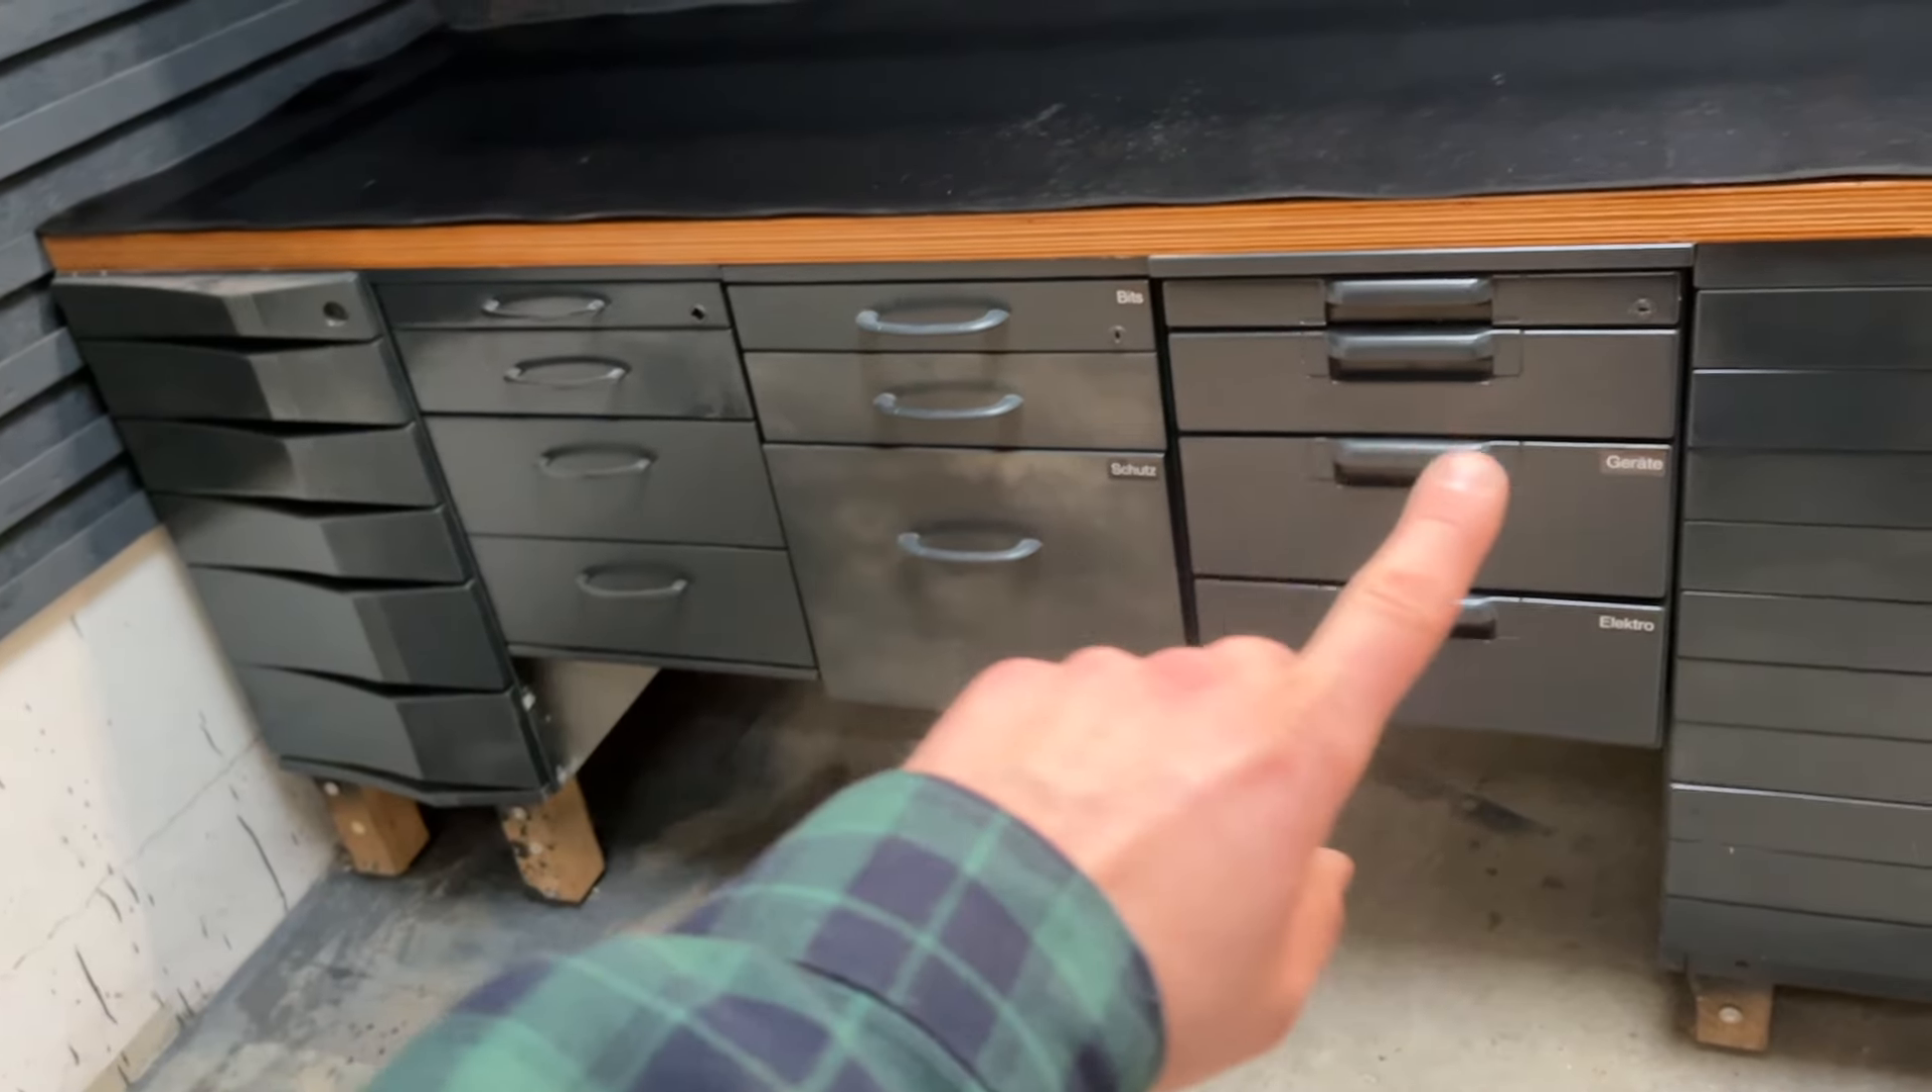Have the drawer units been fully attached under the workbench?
Yes.